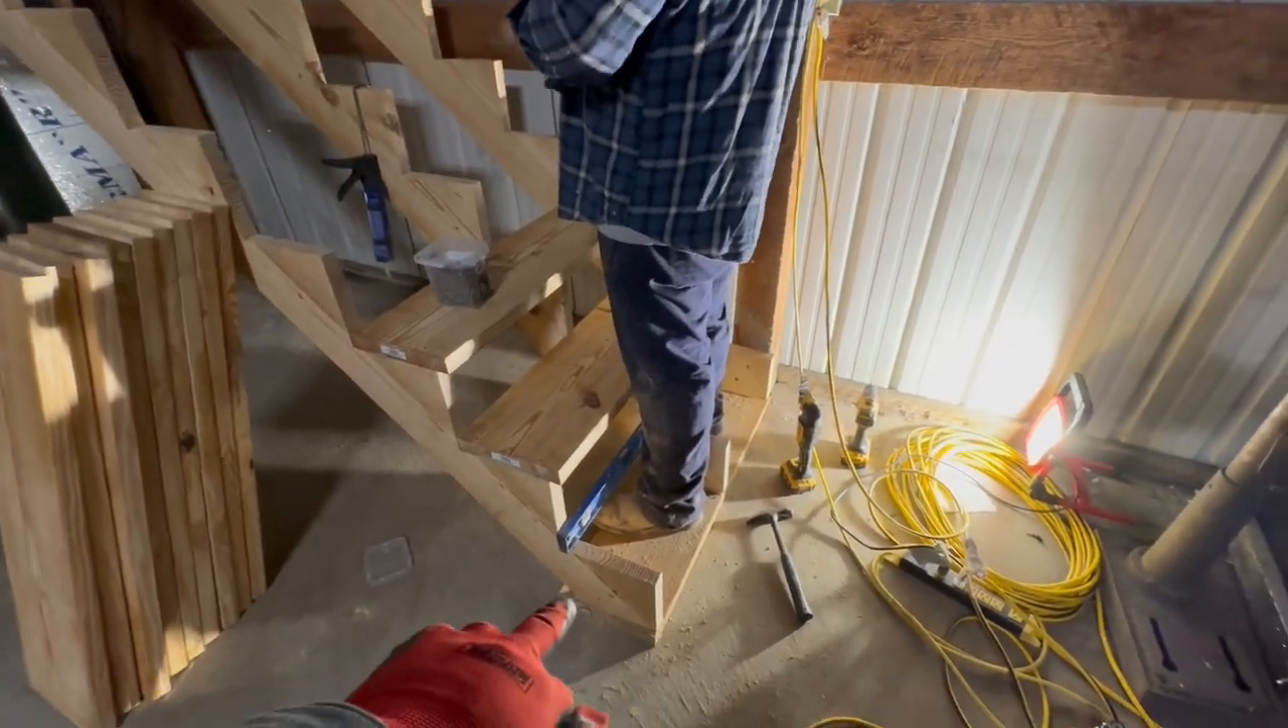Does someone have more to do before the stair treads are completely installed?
Yes.